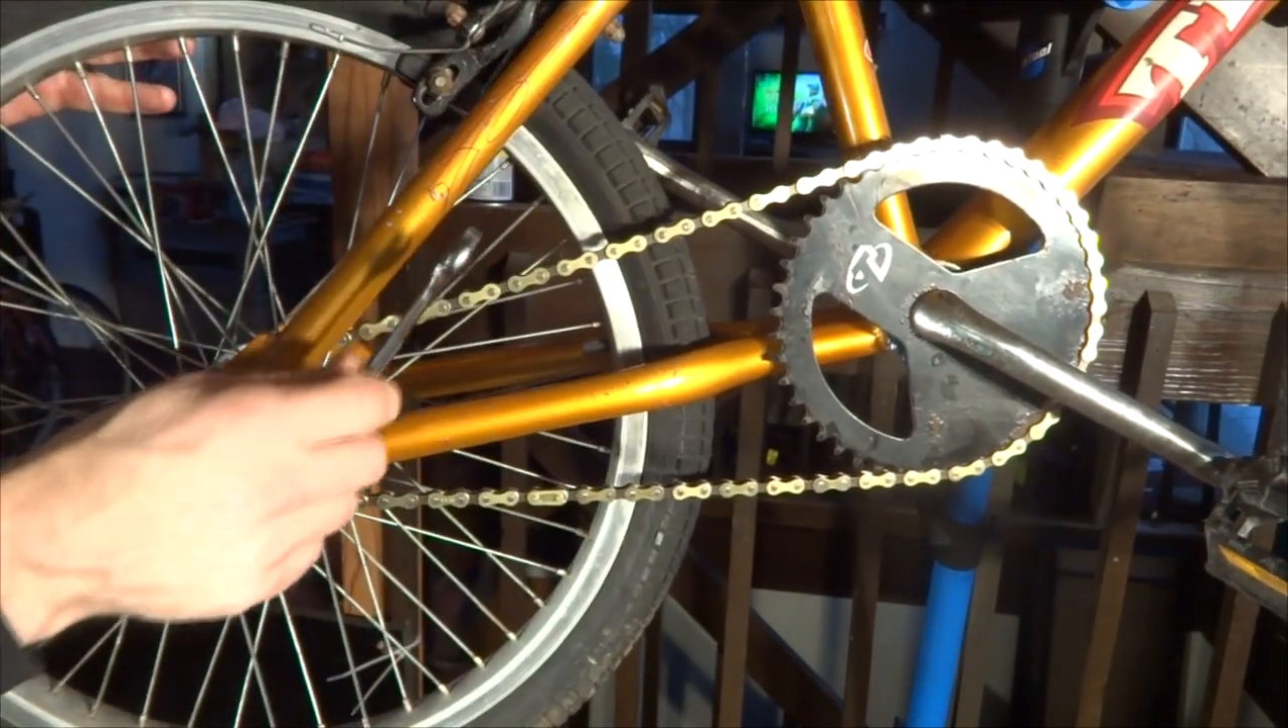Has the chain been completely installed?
Yes.